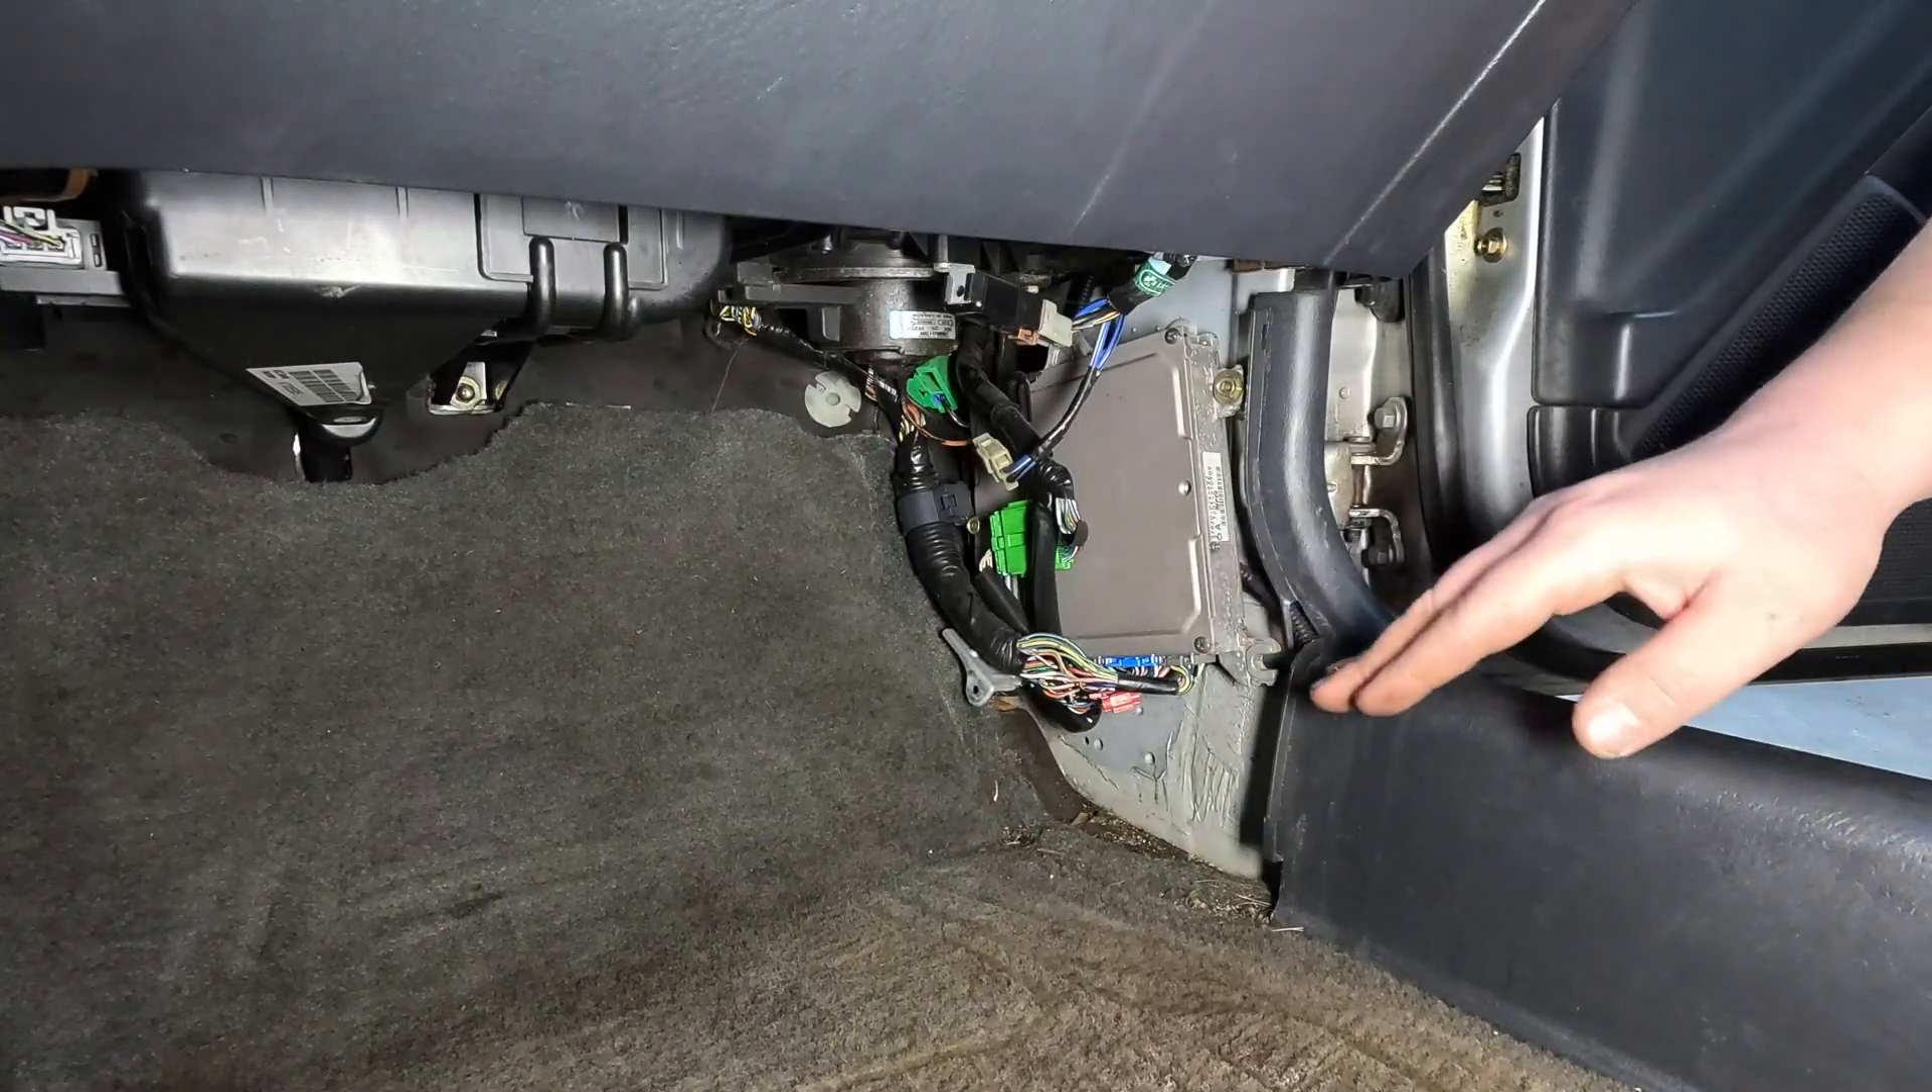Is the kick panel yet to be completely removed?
No.